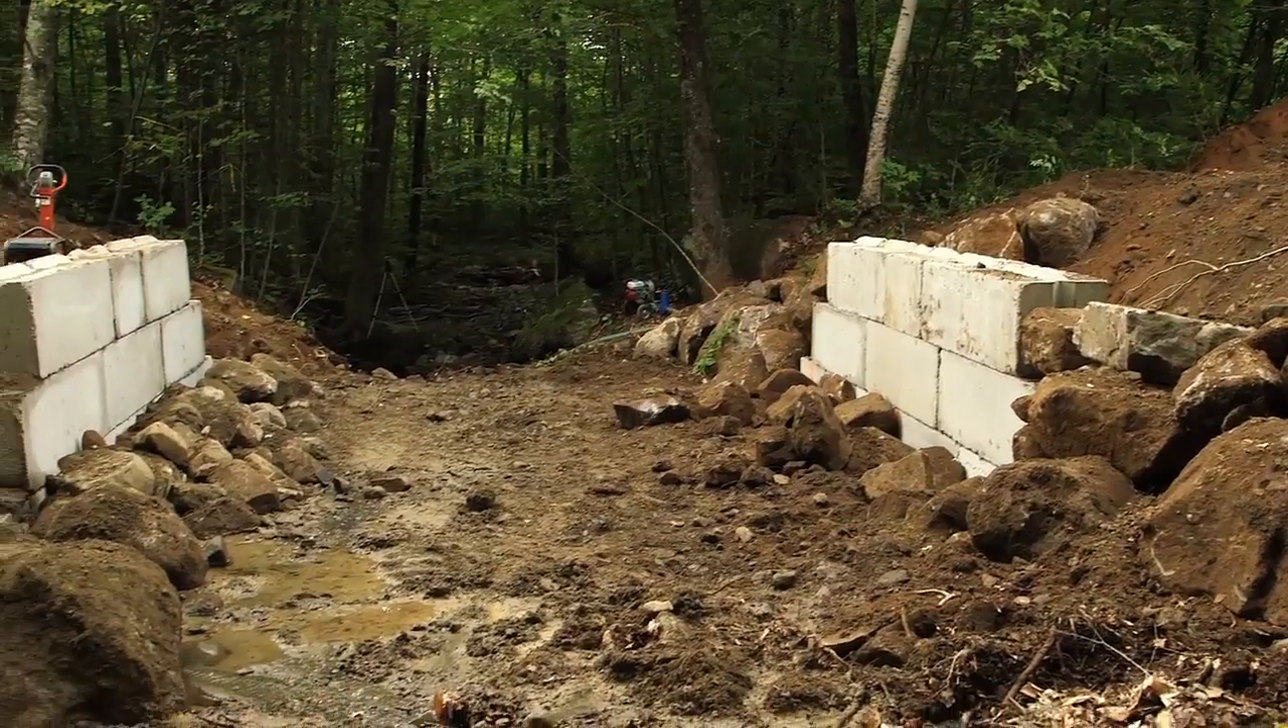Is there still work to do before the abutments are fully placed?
No.